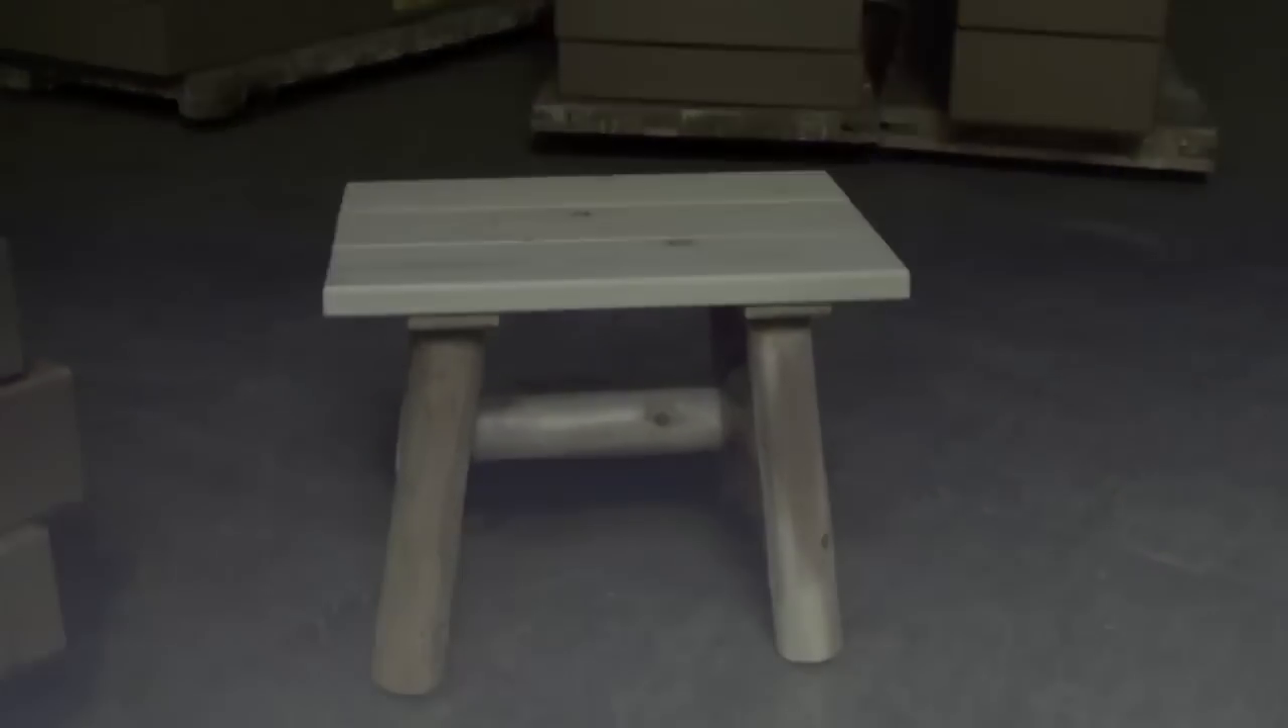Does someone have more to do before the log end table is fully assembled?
No.